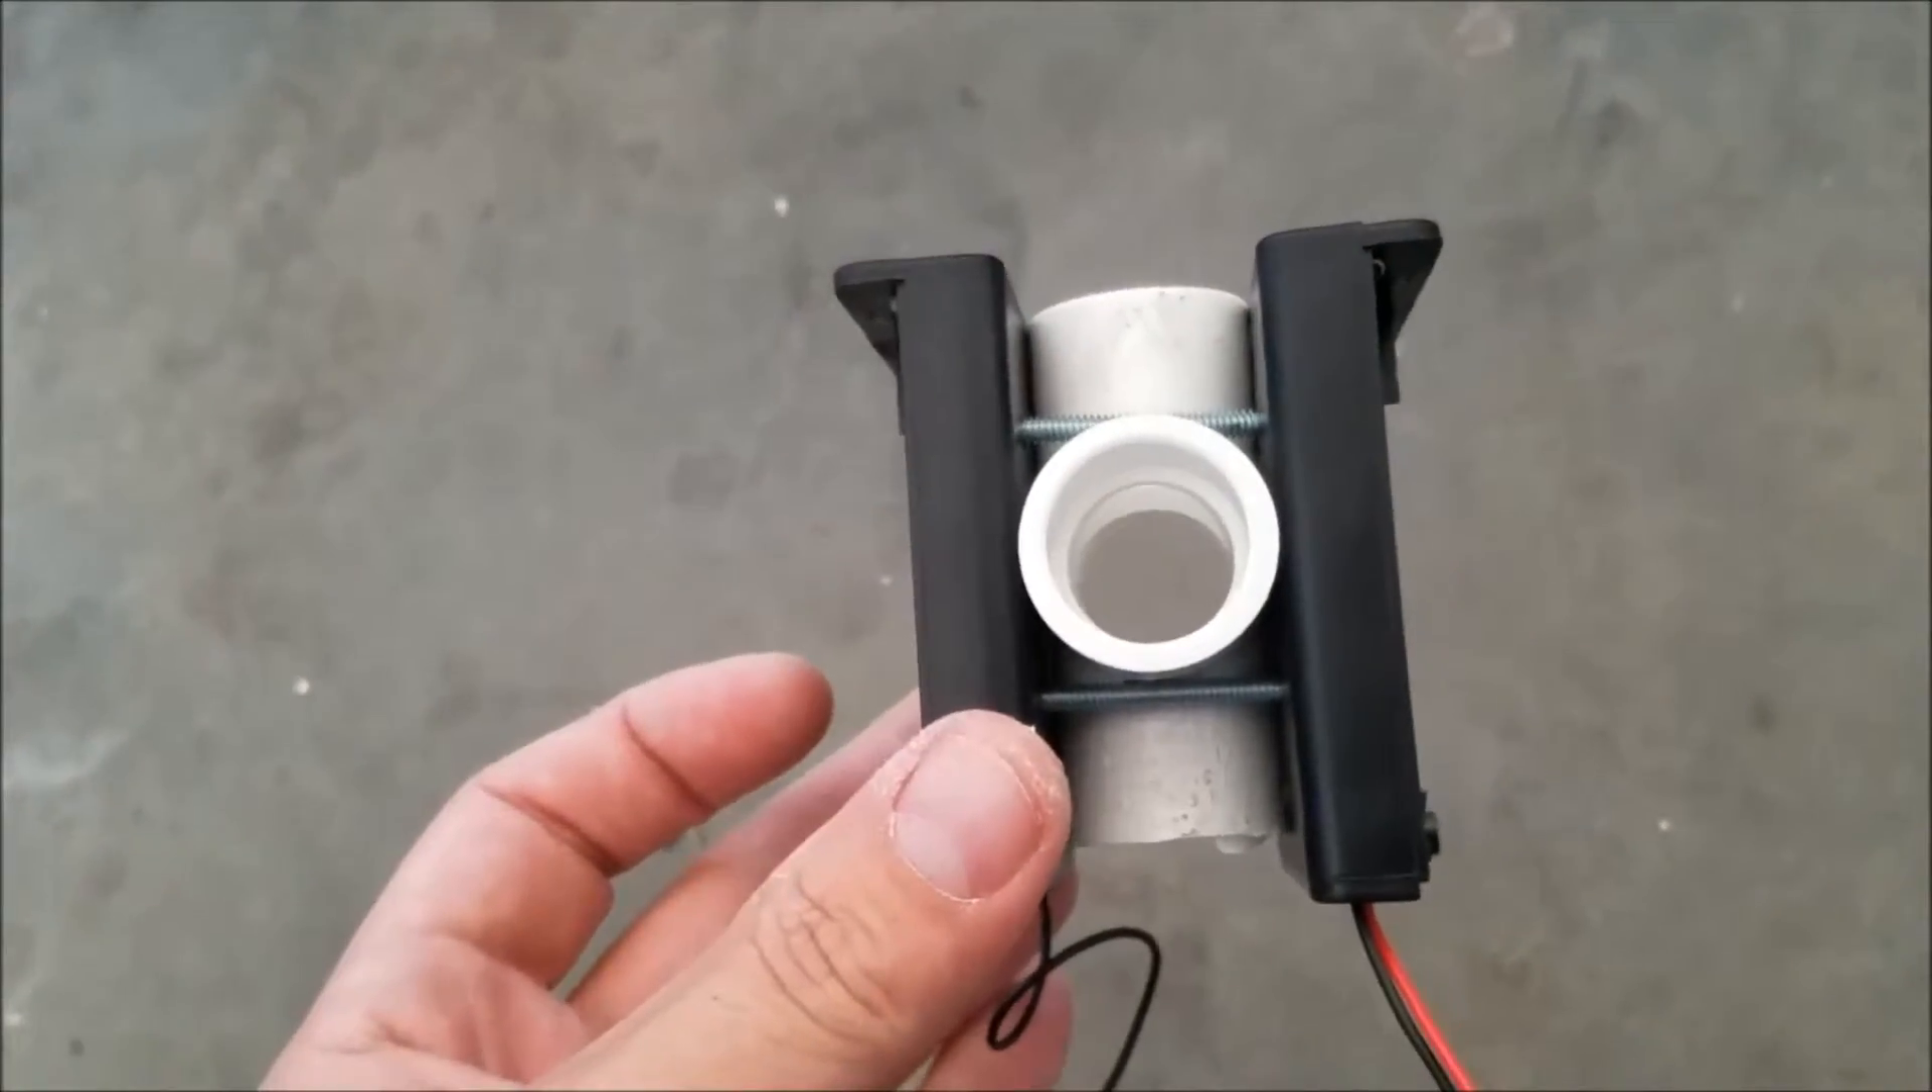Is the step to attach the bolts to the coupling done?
Yes.